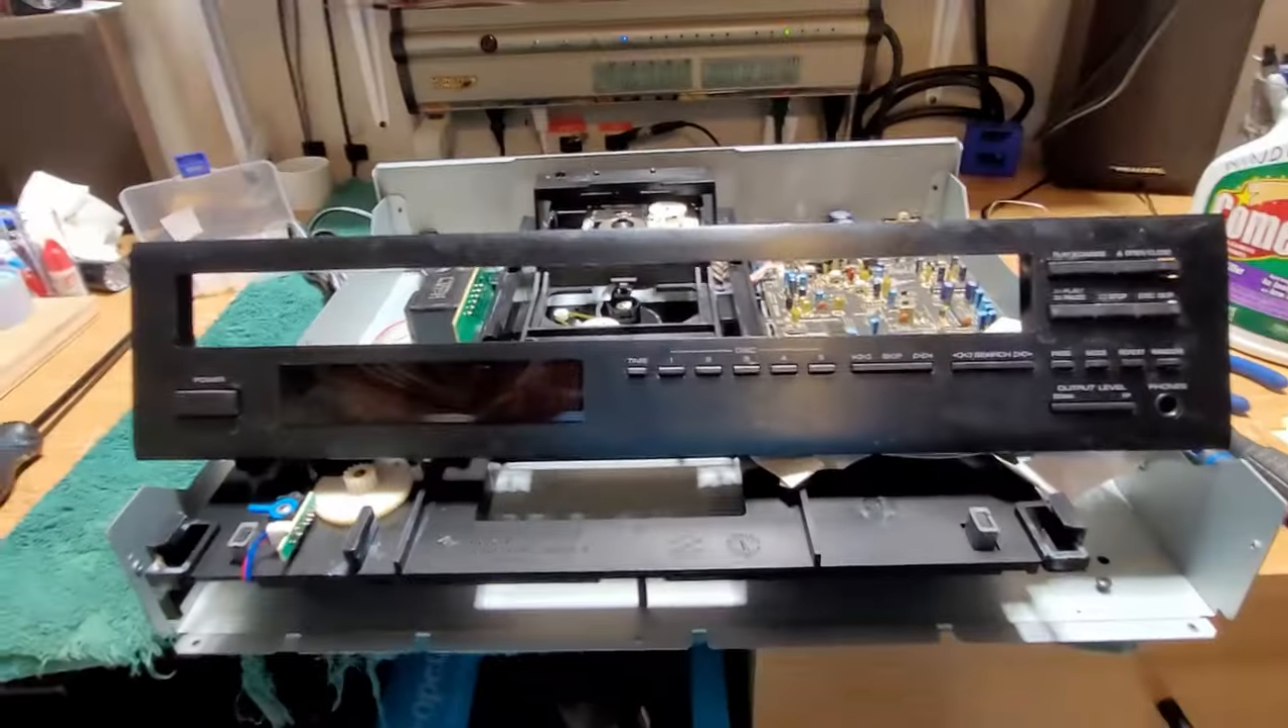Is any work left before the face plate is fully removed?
No.